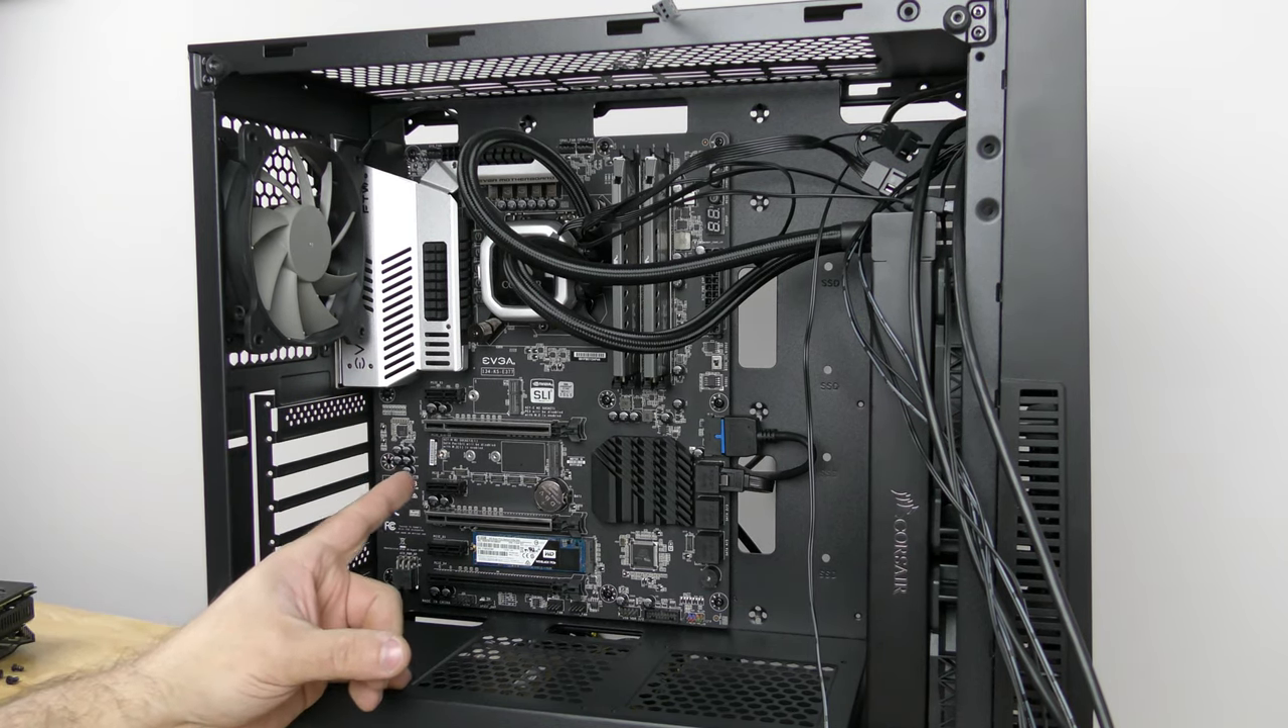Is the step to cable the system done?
No.